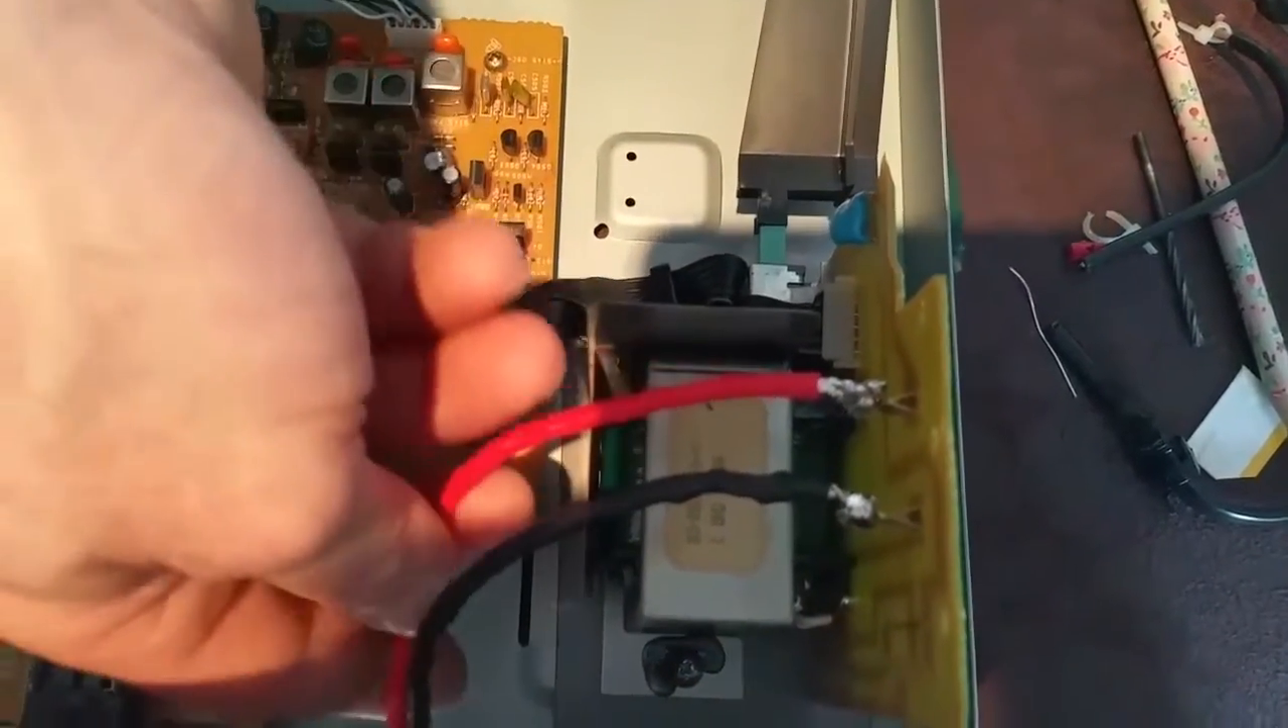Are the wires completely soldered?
Yes.